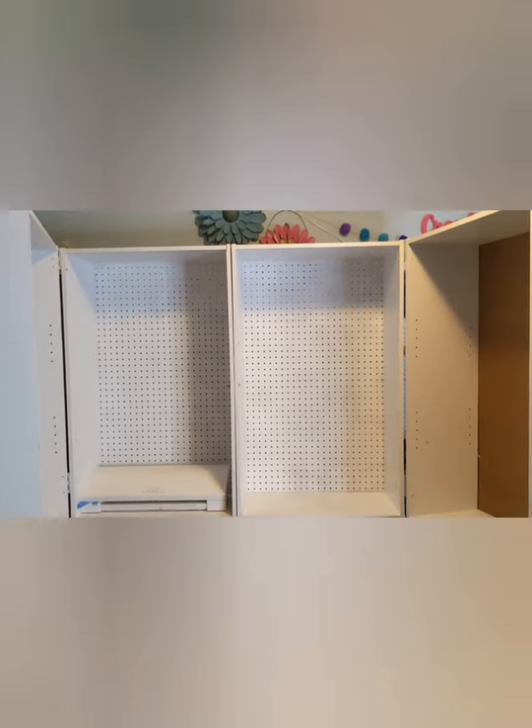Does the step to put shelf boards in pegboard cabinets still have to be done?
Yes.